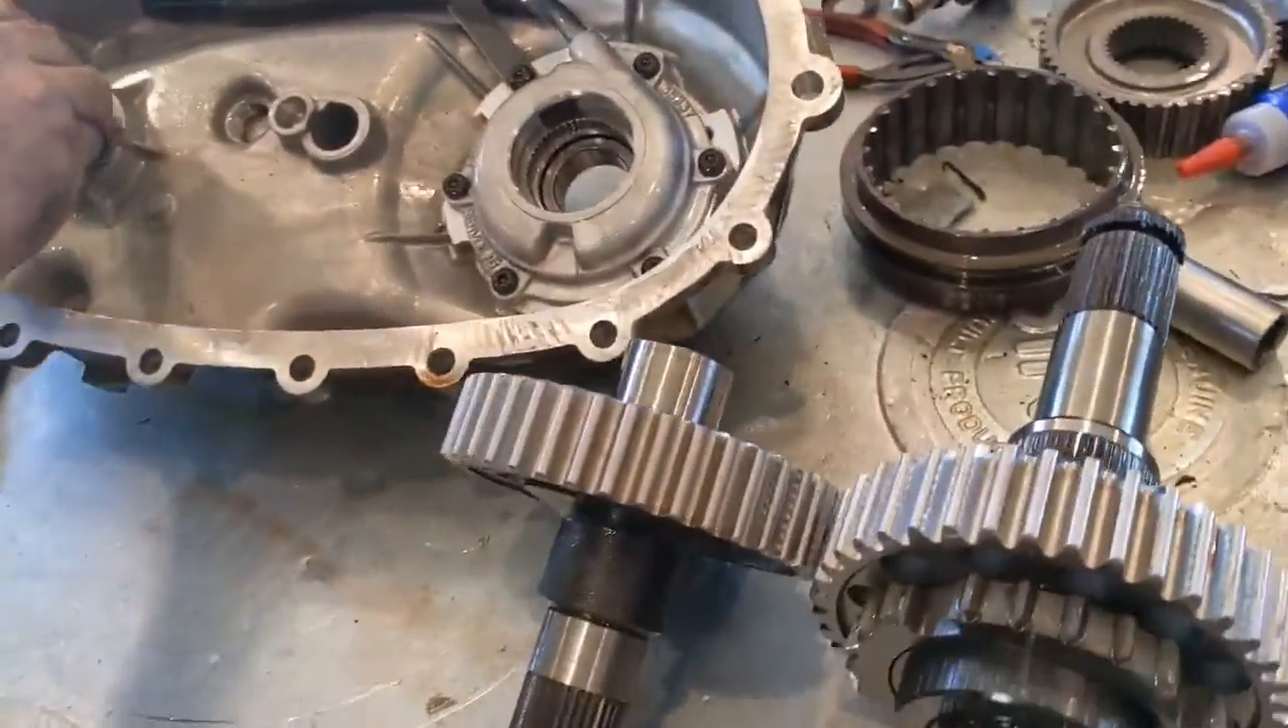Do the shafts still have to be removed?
No.